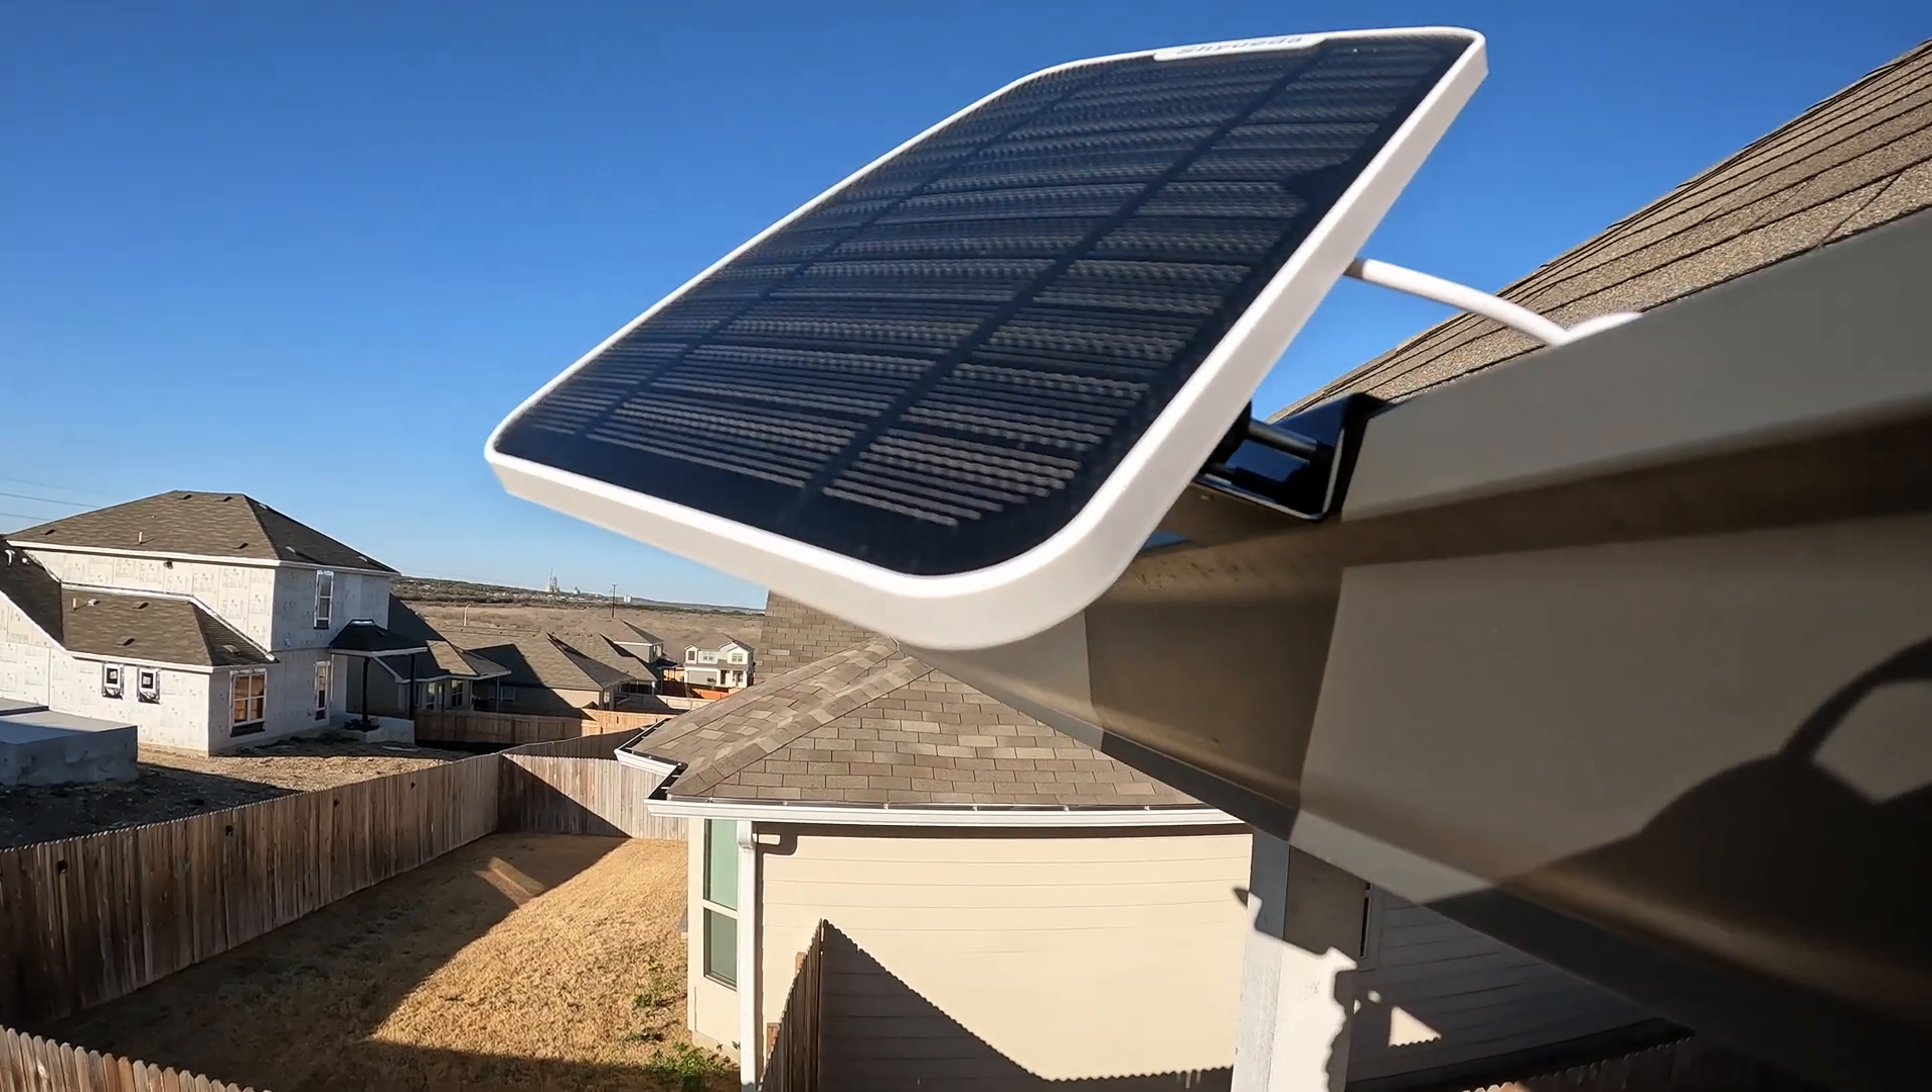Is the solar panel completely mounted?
Yes.